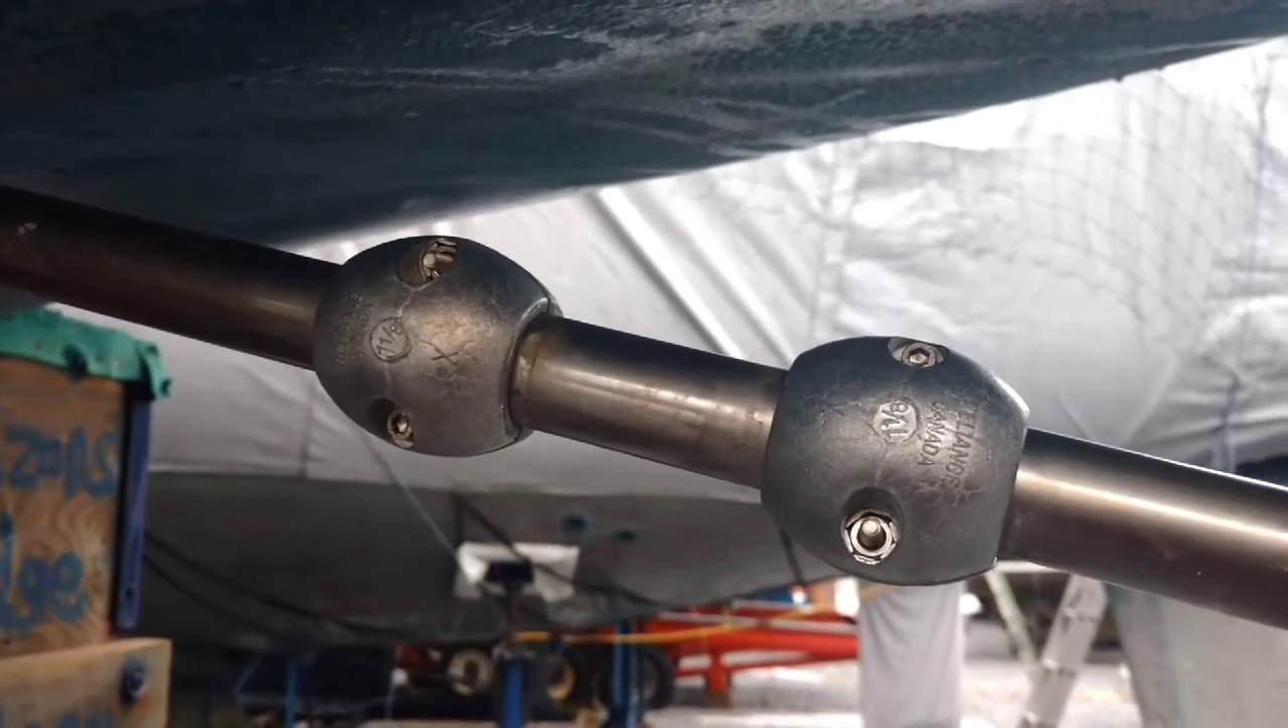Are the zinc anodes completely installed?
Yes.